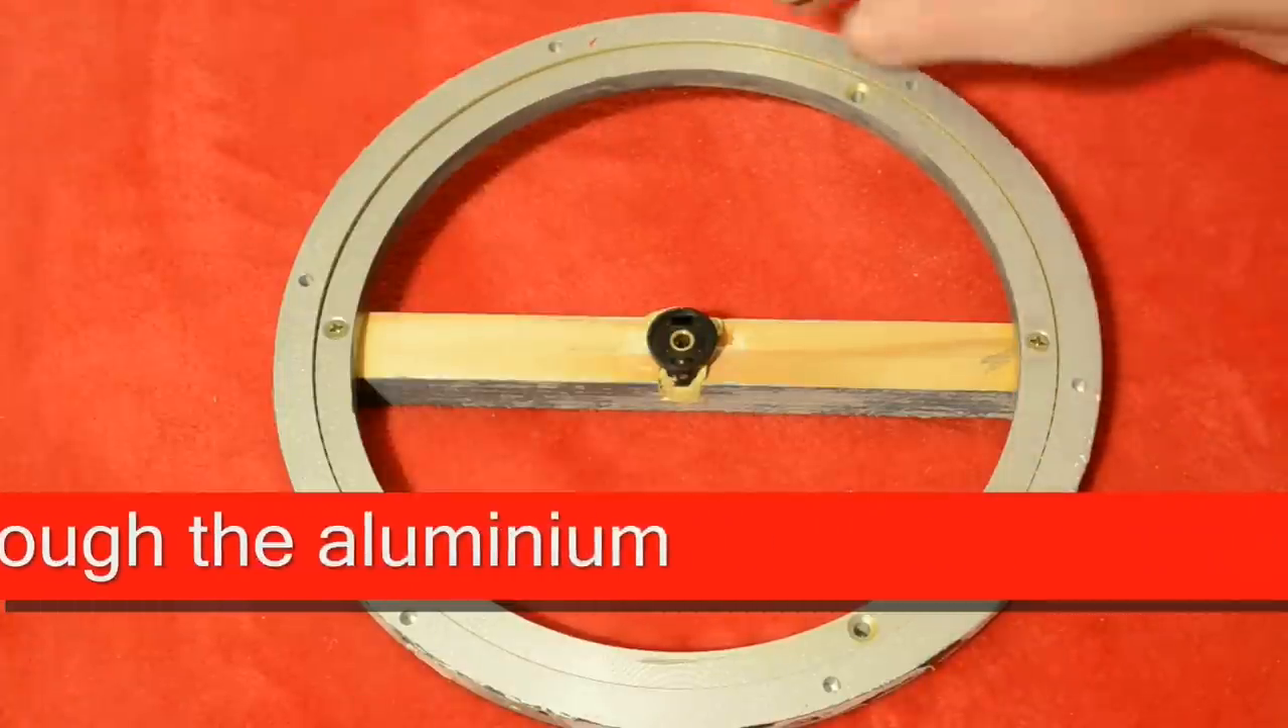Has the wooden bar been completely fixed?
Yes.